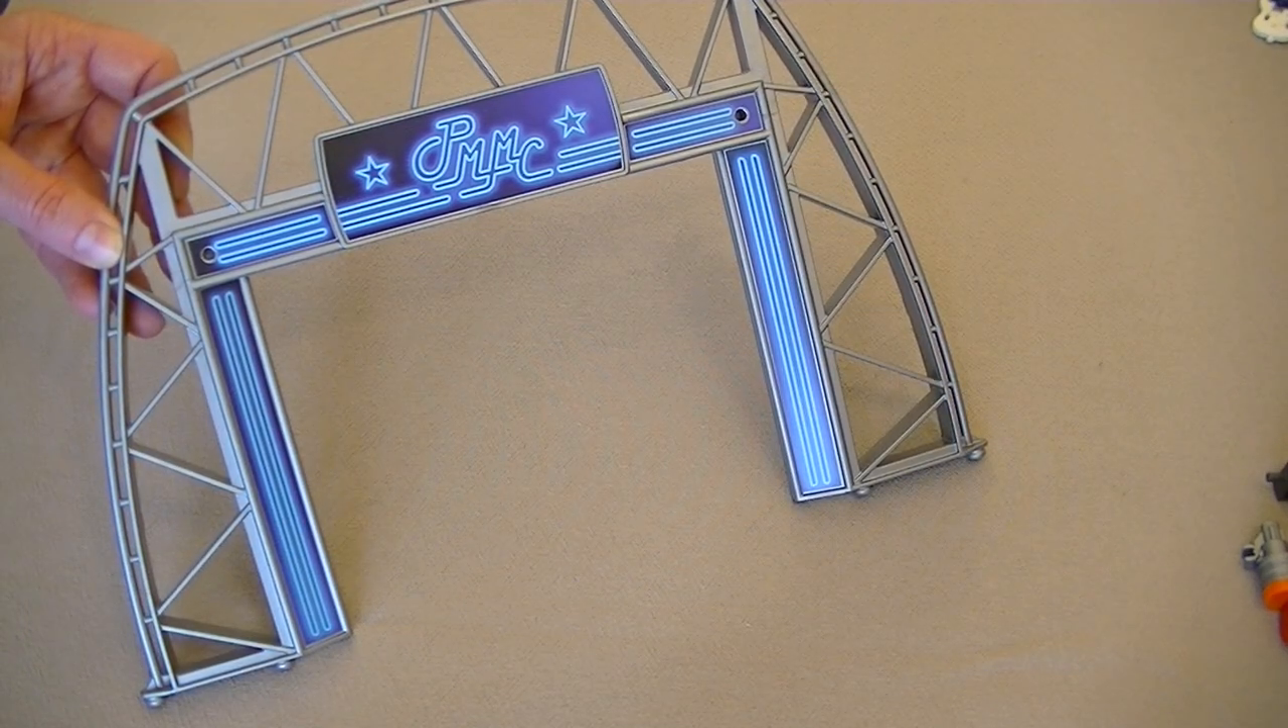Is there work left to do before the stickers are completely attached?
No.